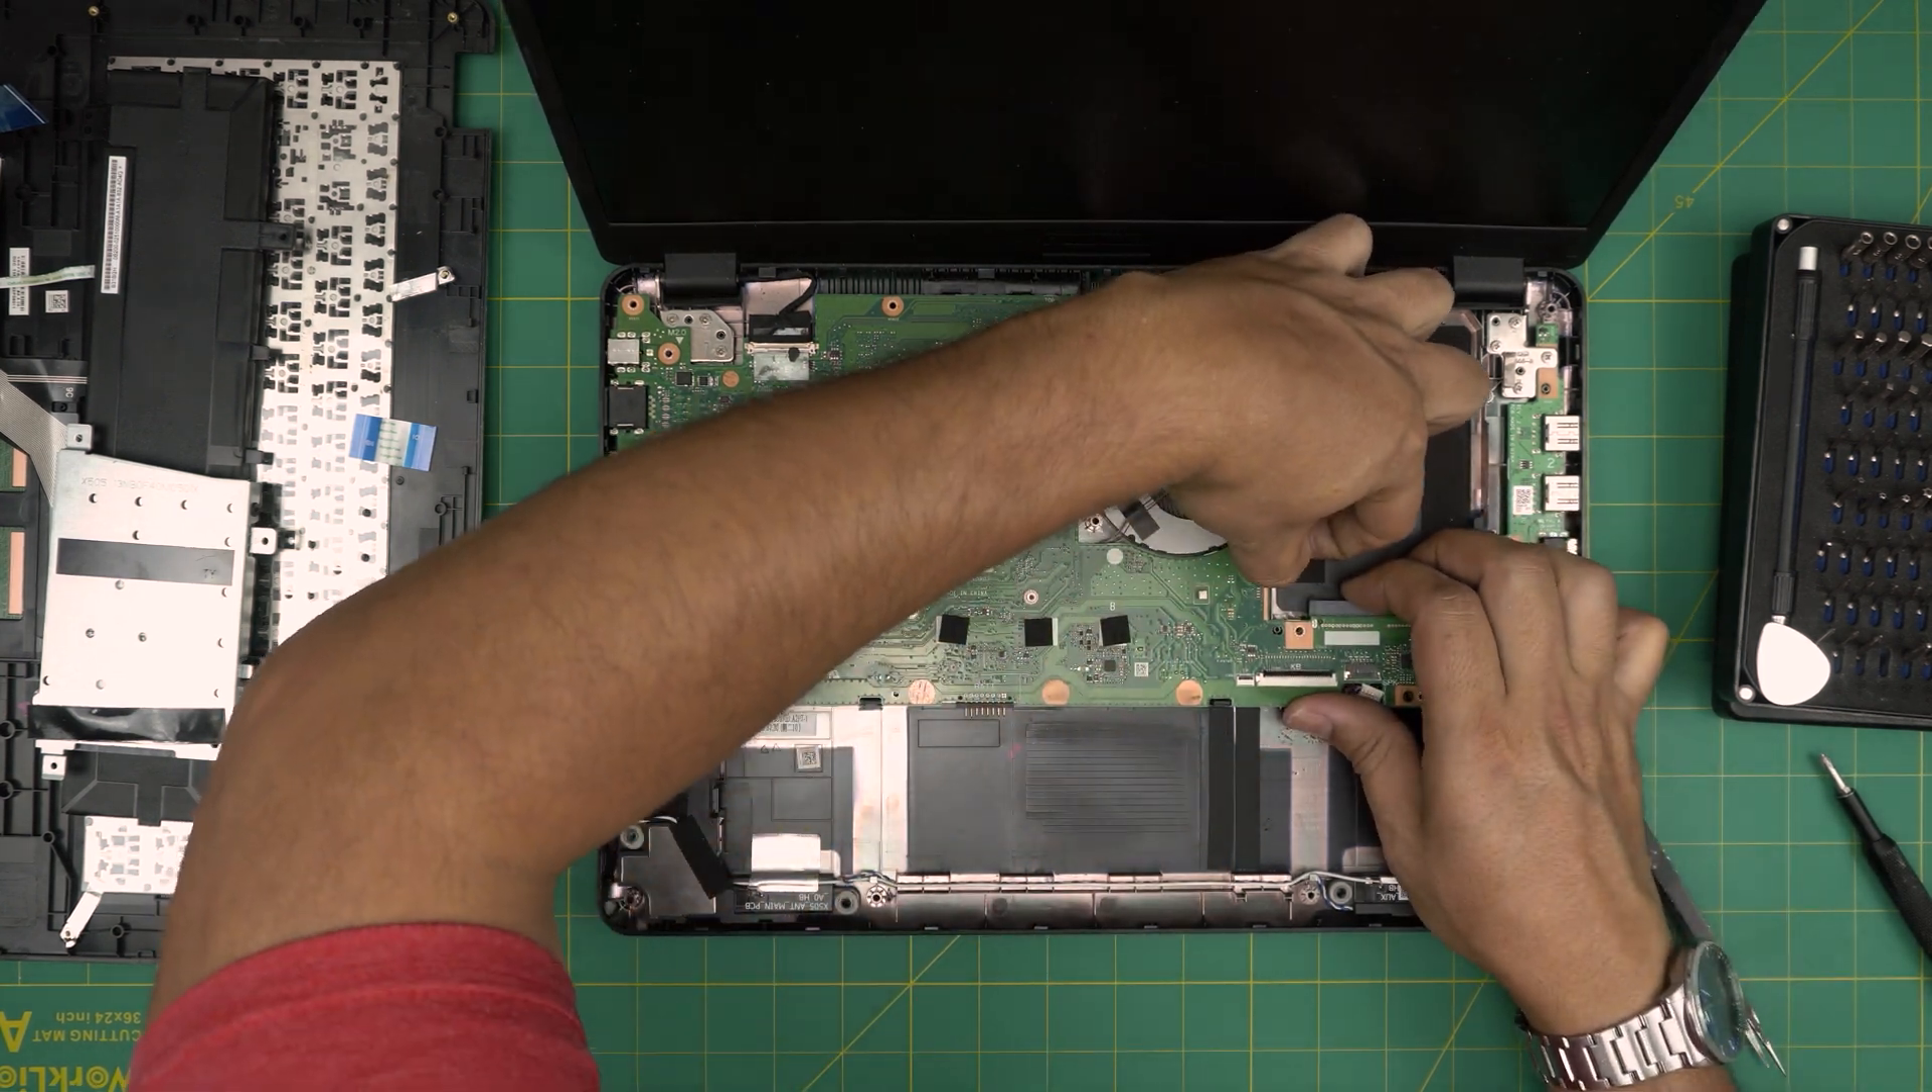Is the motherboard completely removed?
No.